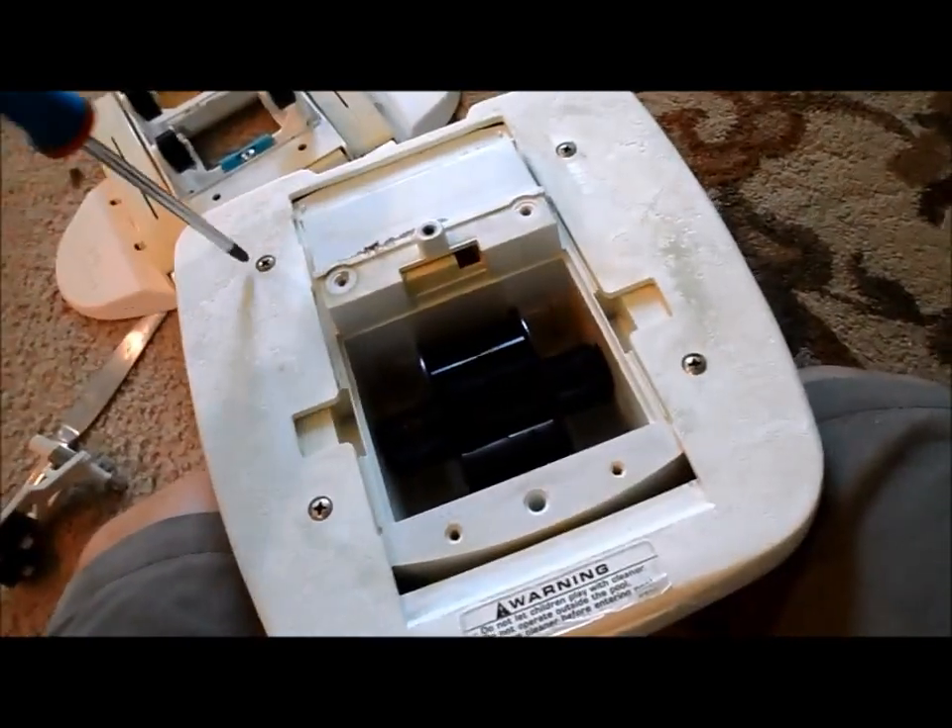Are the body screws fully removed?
No.